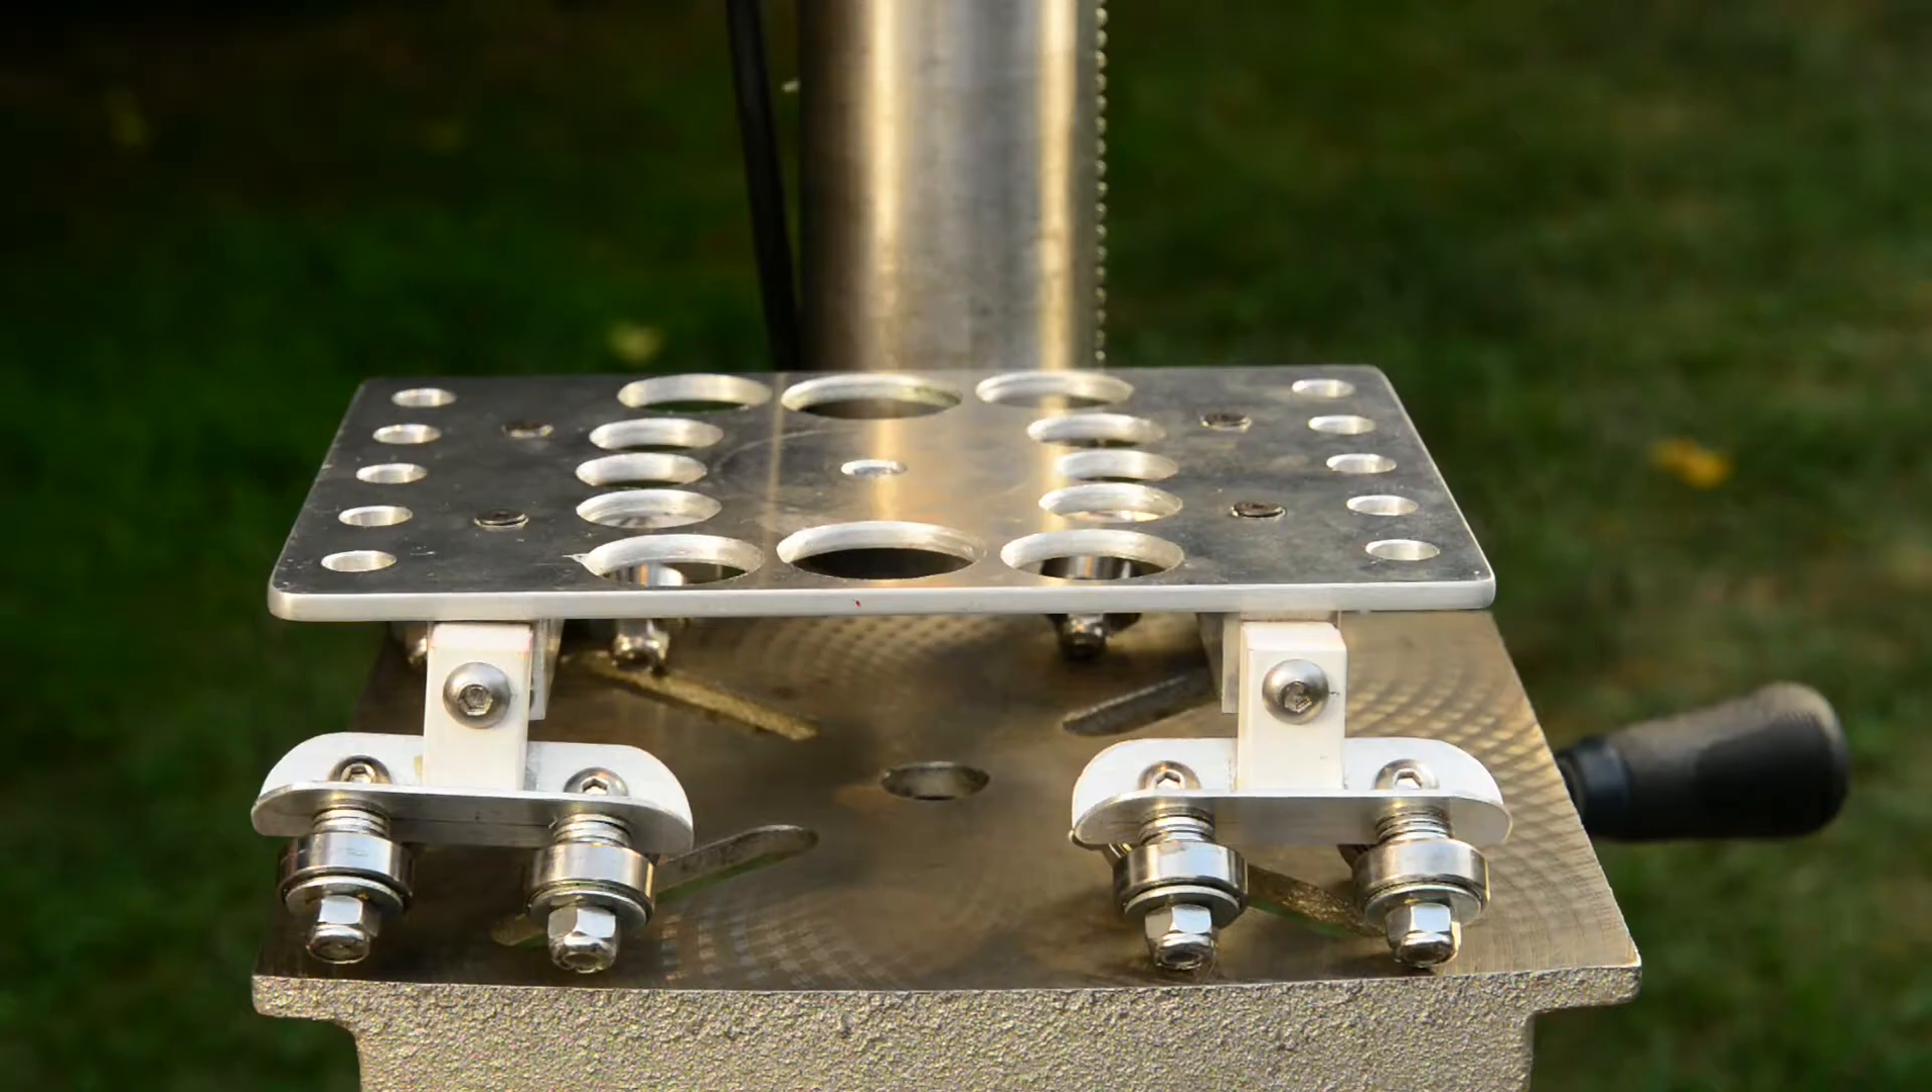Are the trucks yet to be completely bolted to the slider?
No.